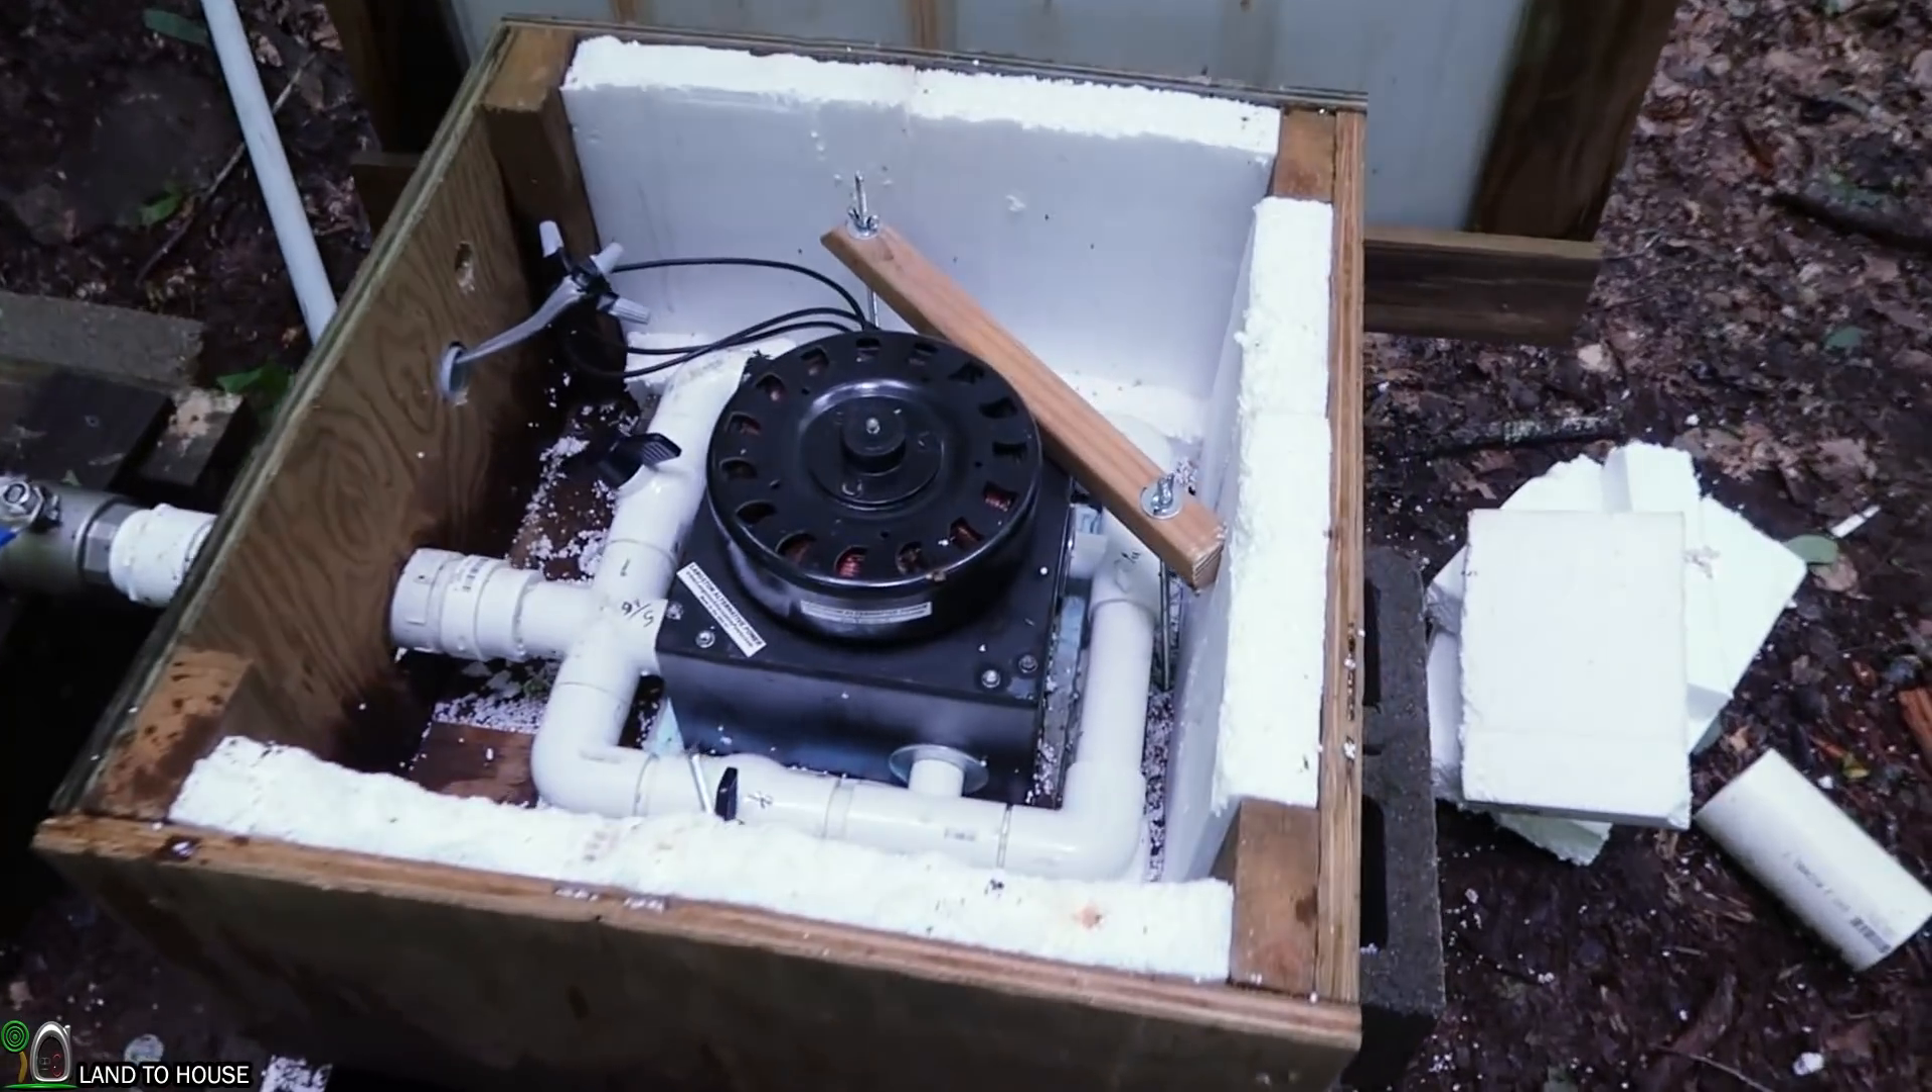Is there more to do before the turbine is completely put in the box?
No.